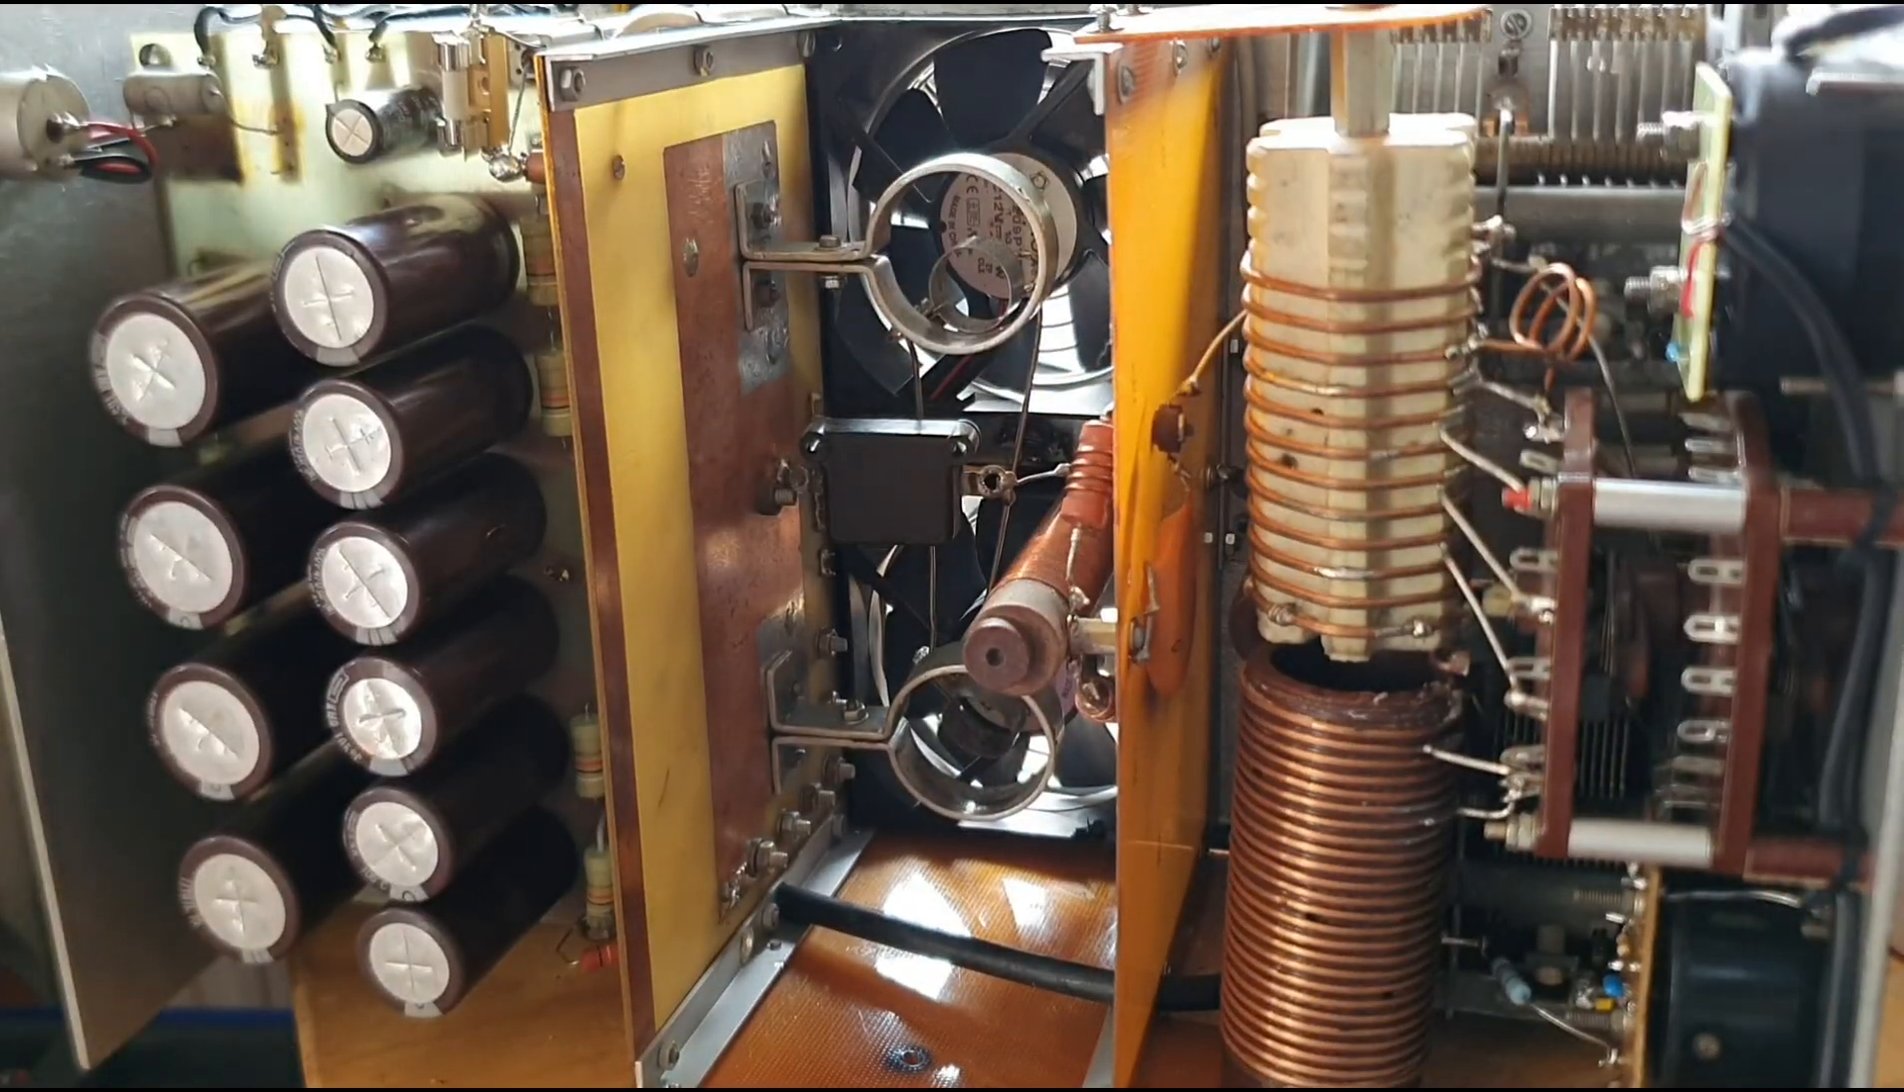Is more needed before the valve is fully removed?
No.